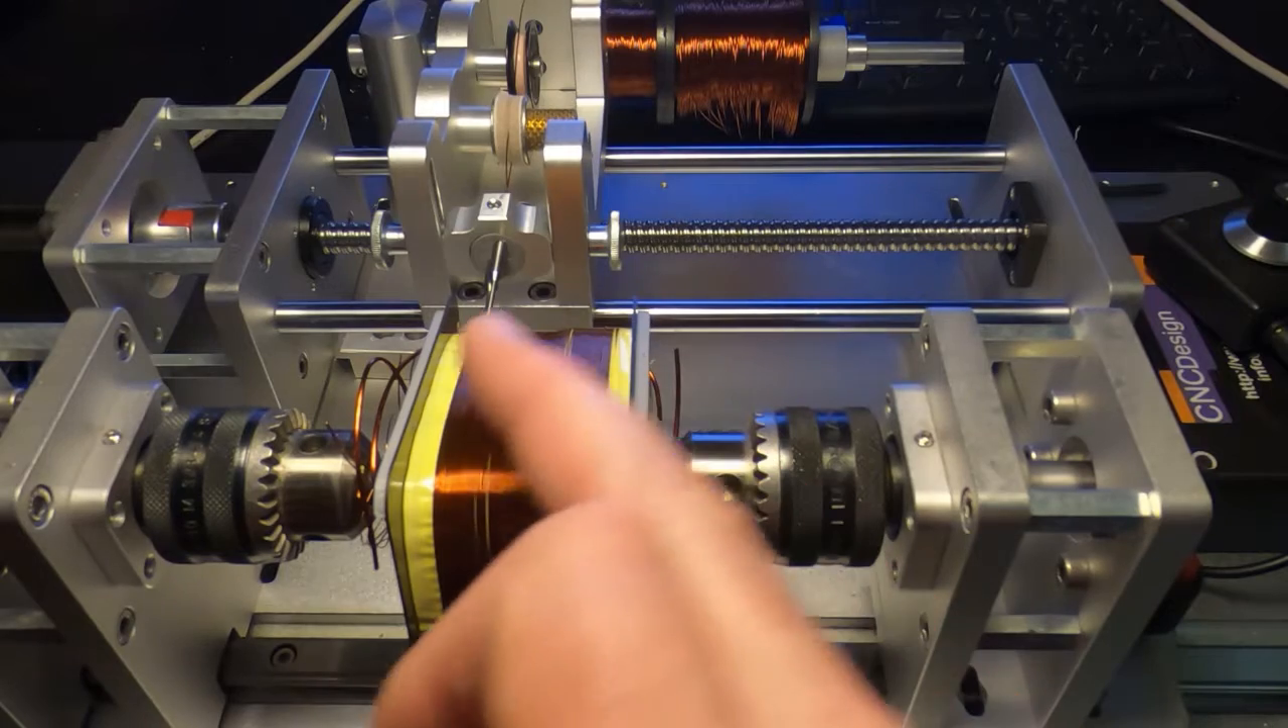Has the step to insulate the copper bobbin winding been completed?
No.